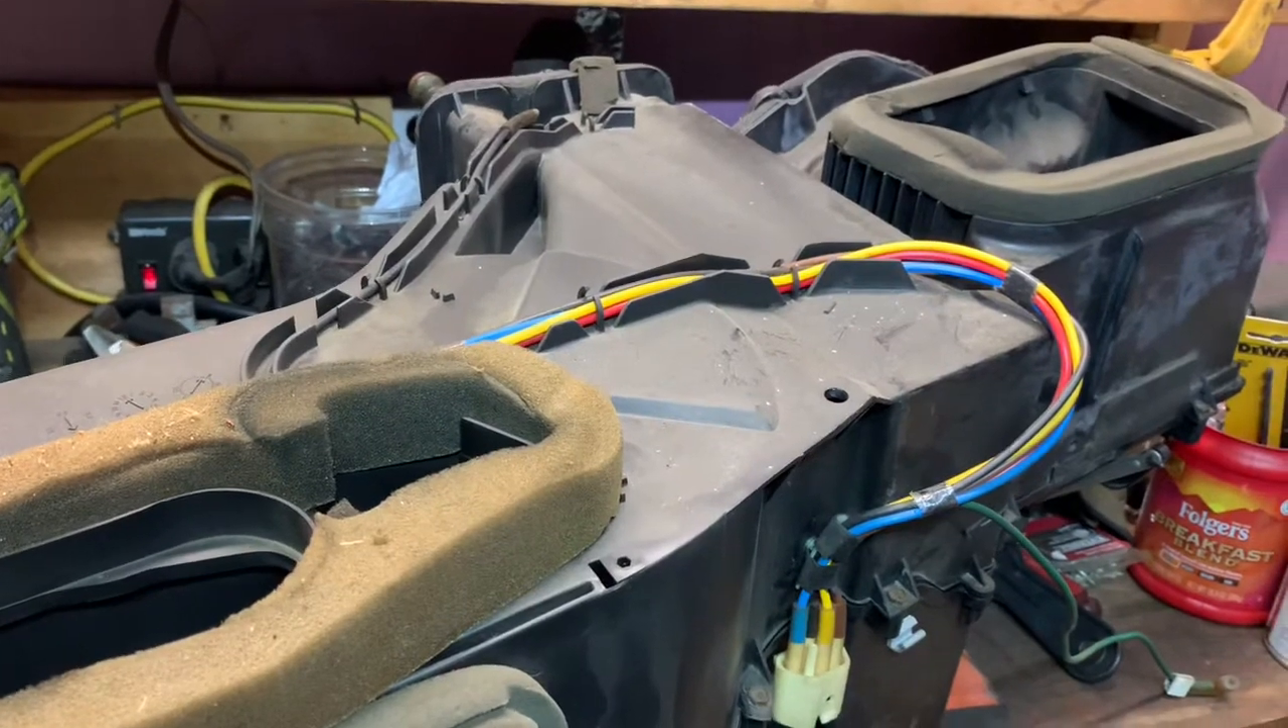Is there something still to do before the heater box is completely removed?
No.